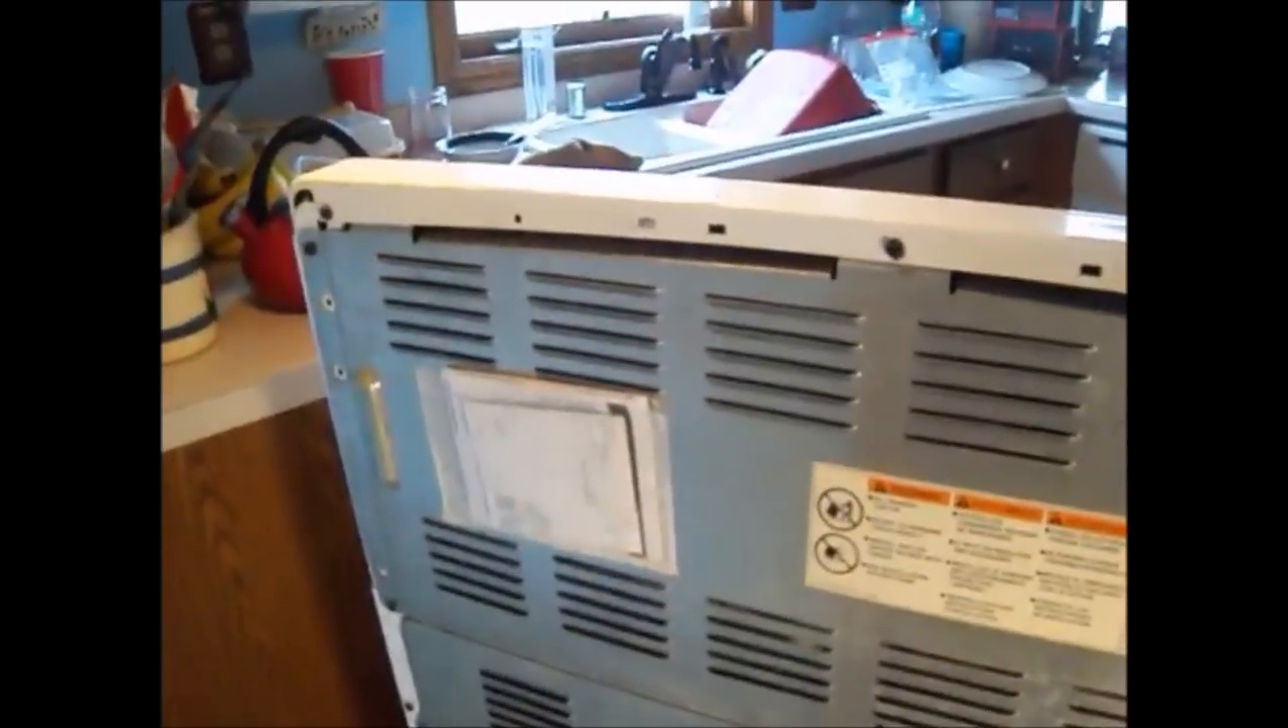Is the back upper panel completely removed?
No.